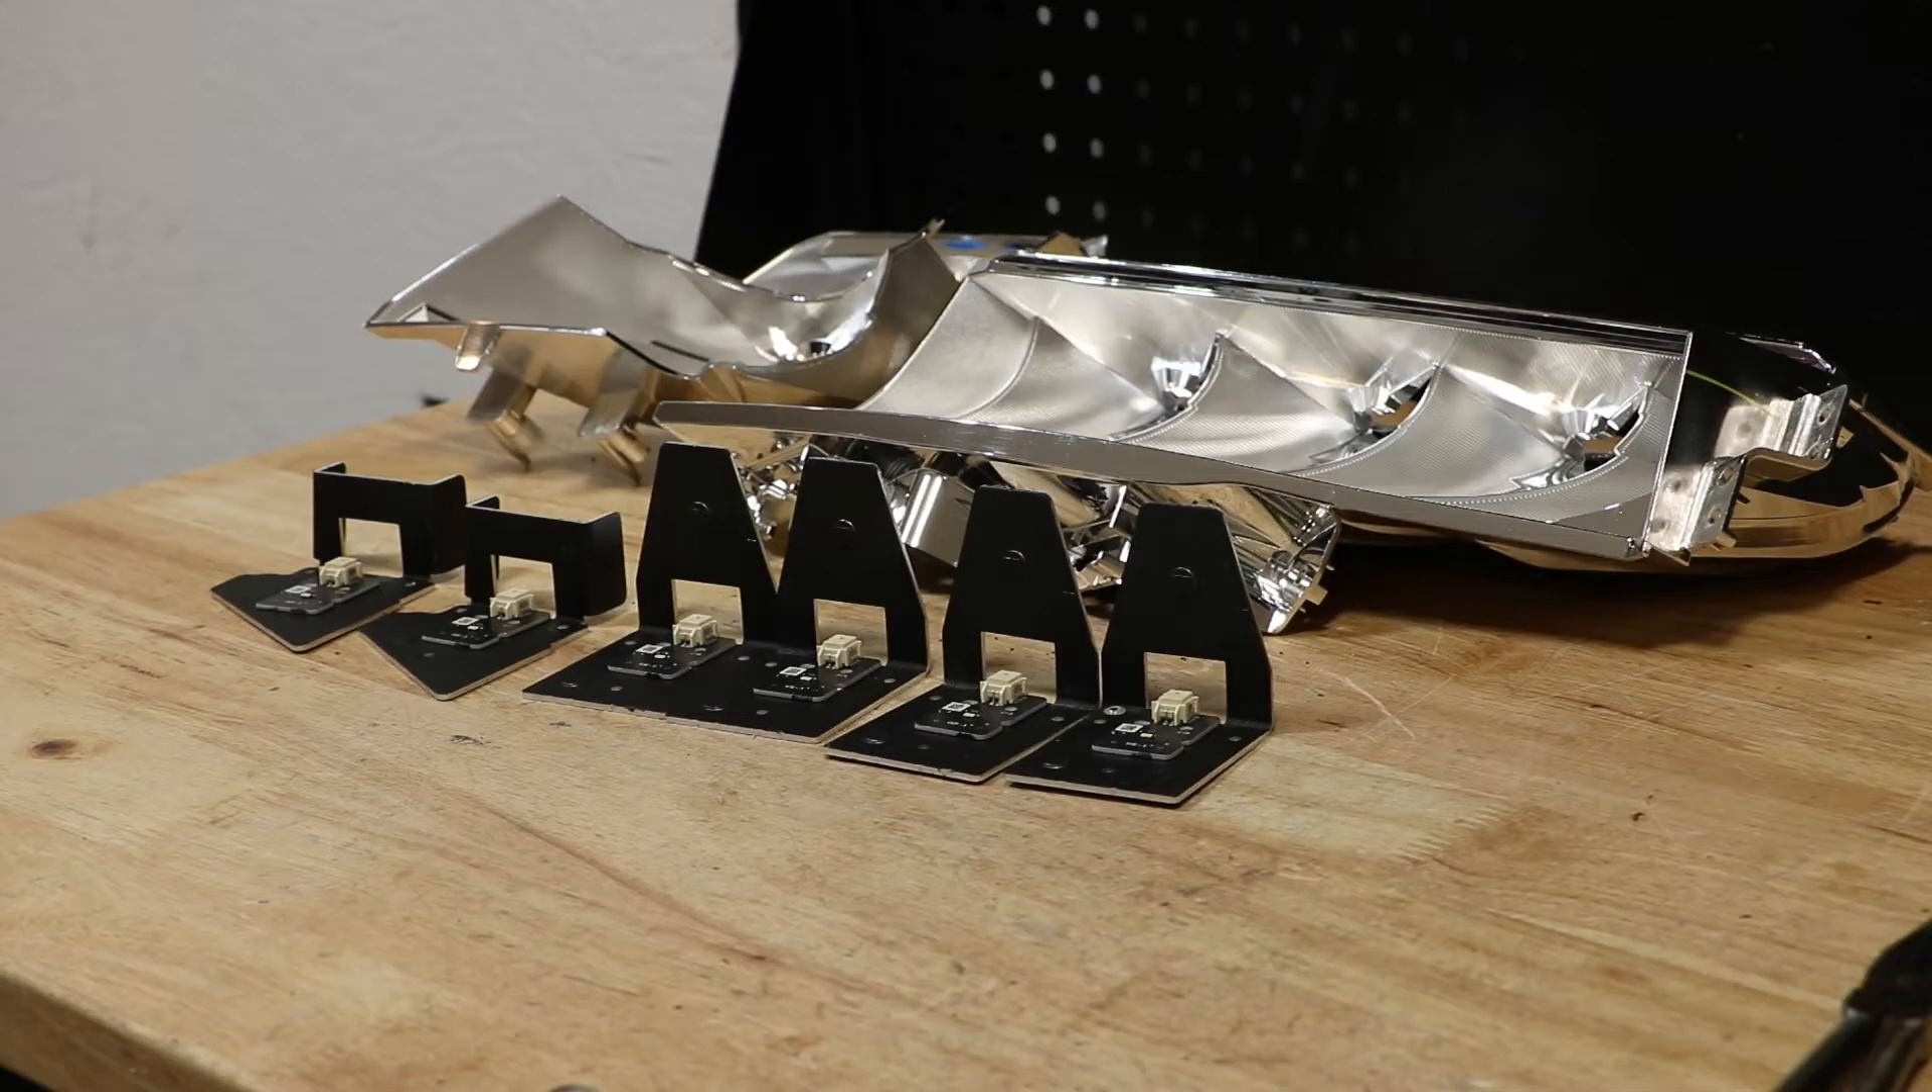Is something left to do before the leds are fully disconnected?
No.